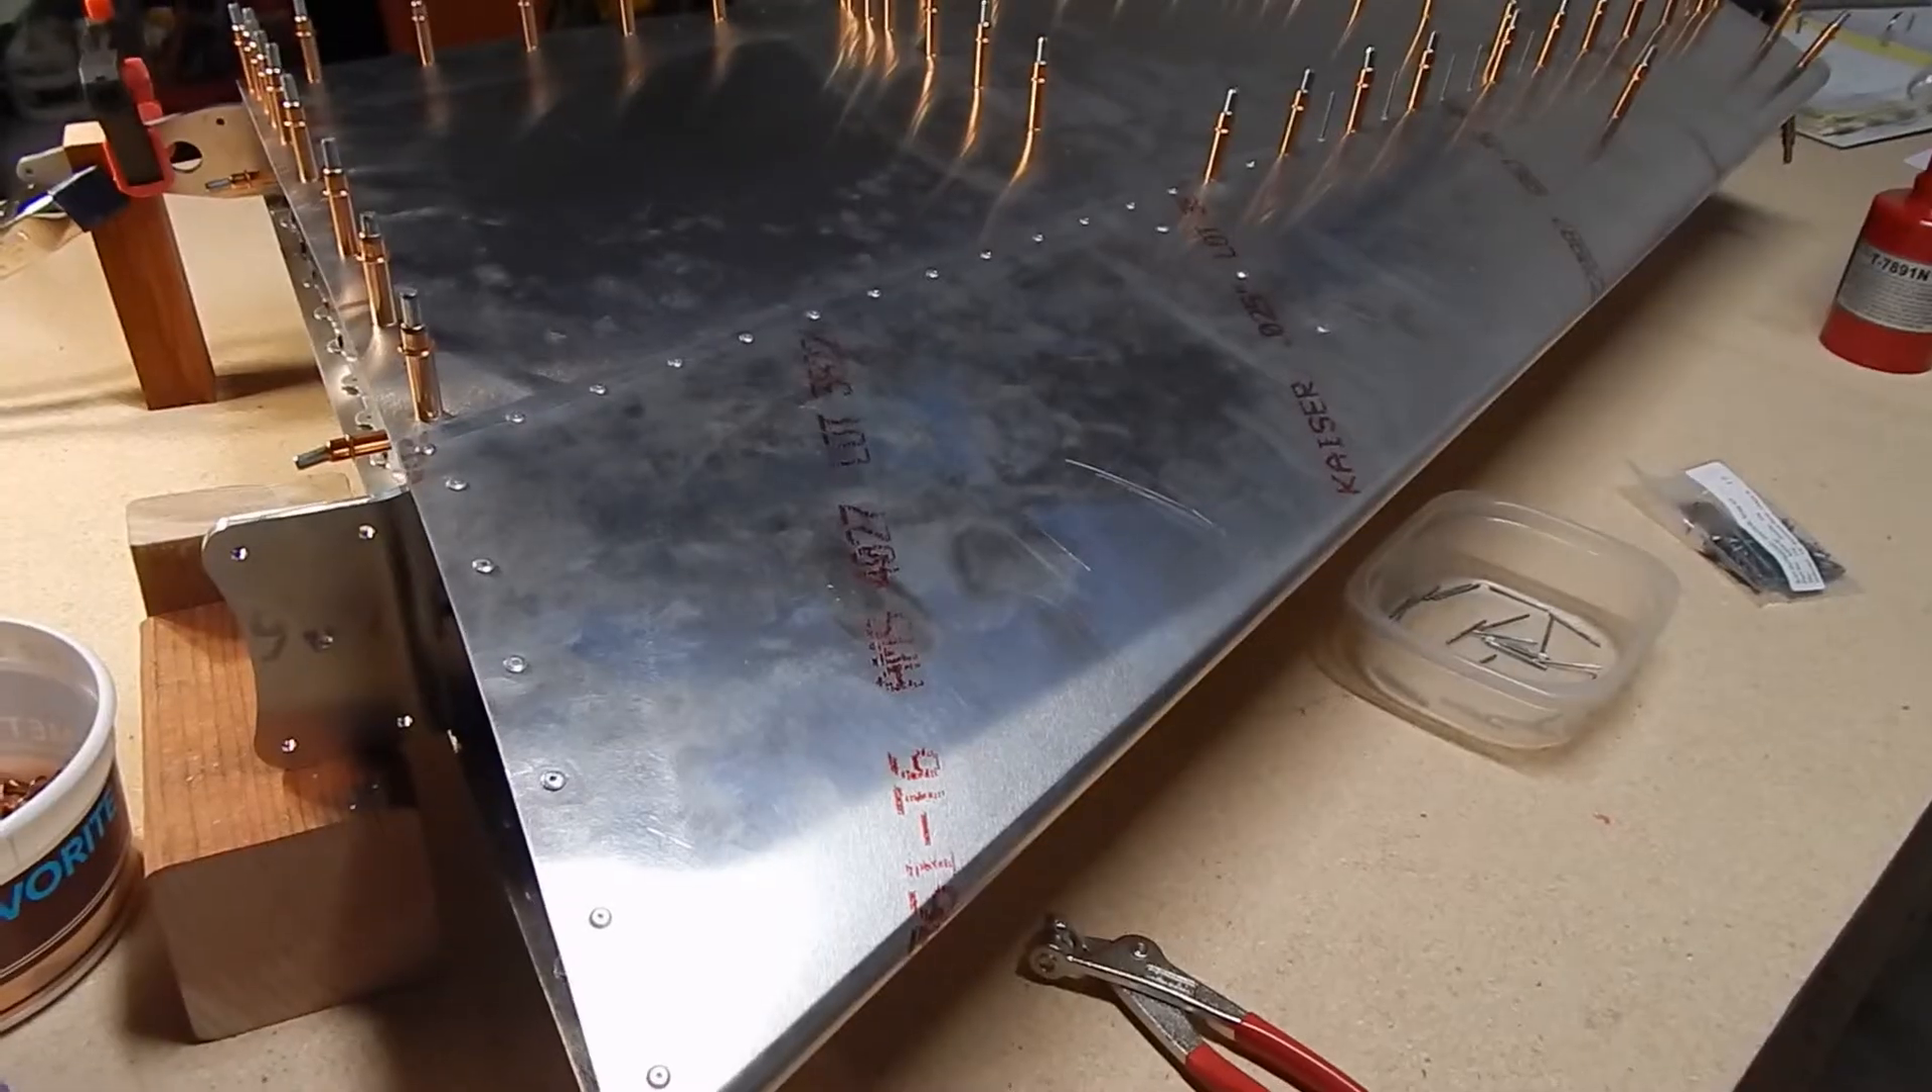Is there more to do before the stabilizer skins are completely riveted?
Yes.